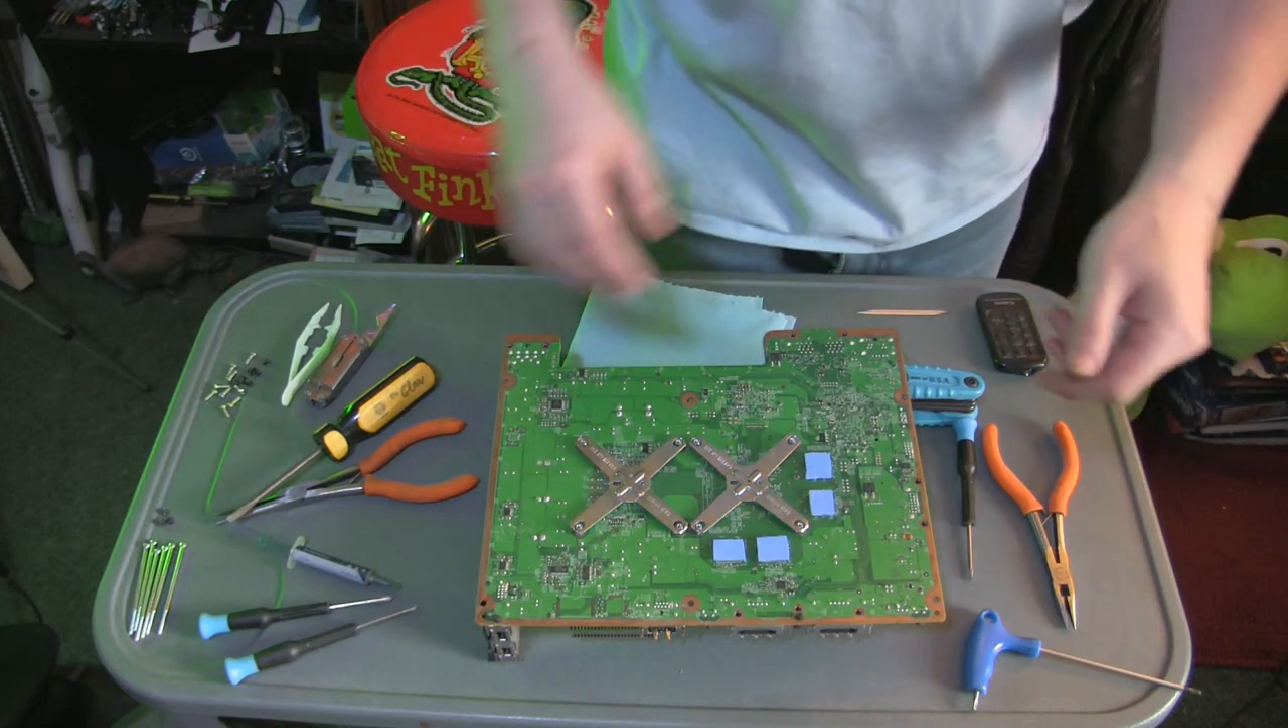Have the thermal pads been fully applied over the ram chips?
Yes.